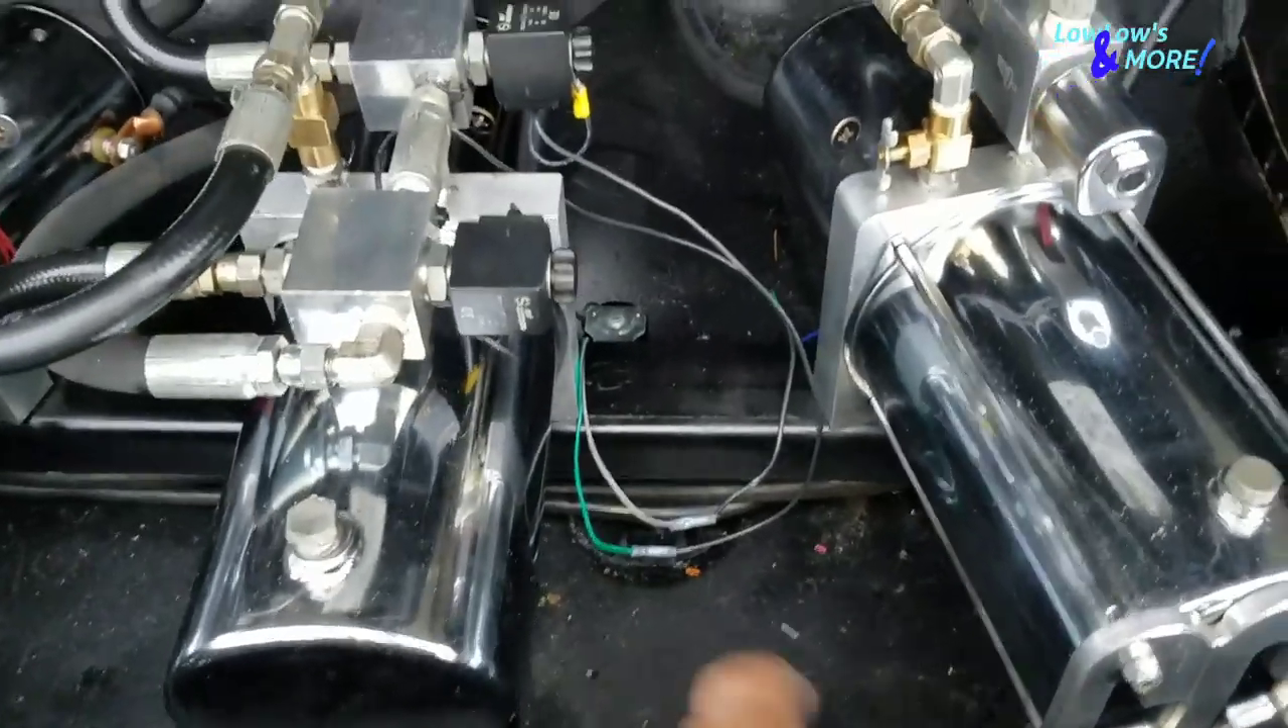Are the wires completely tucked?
No.